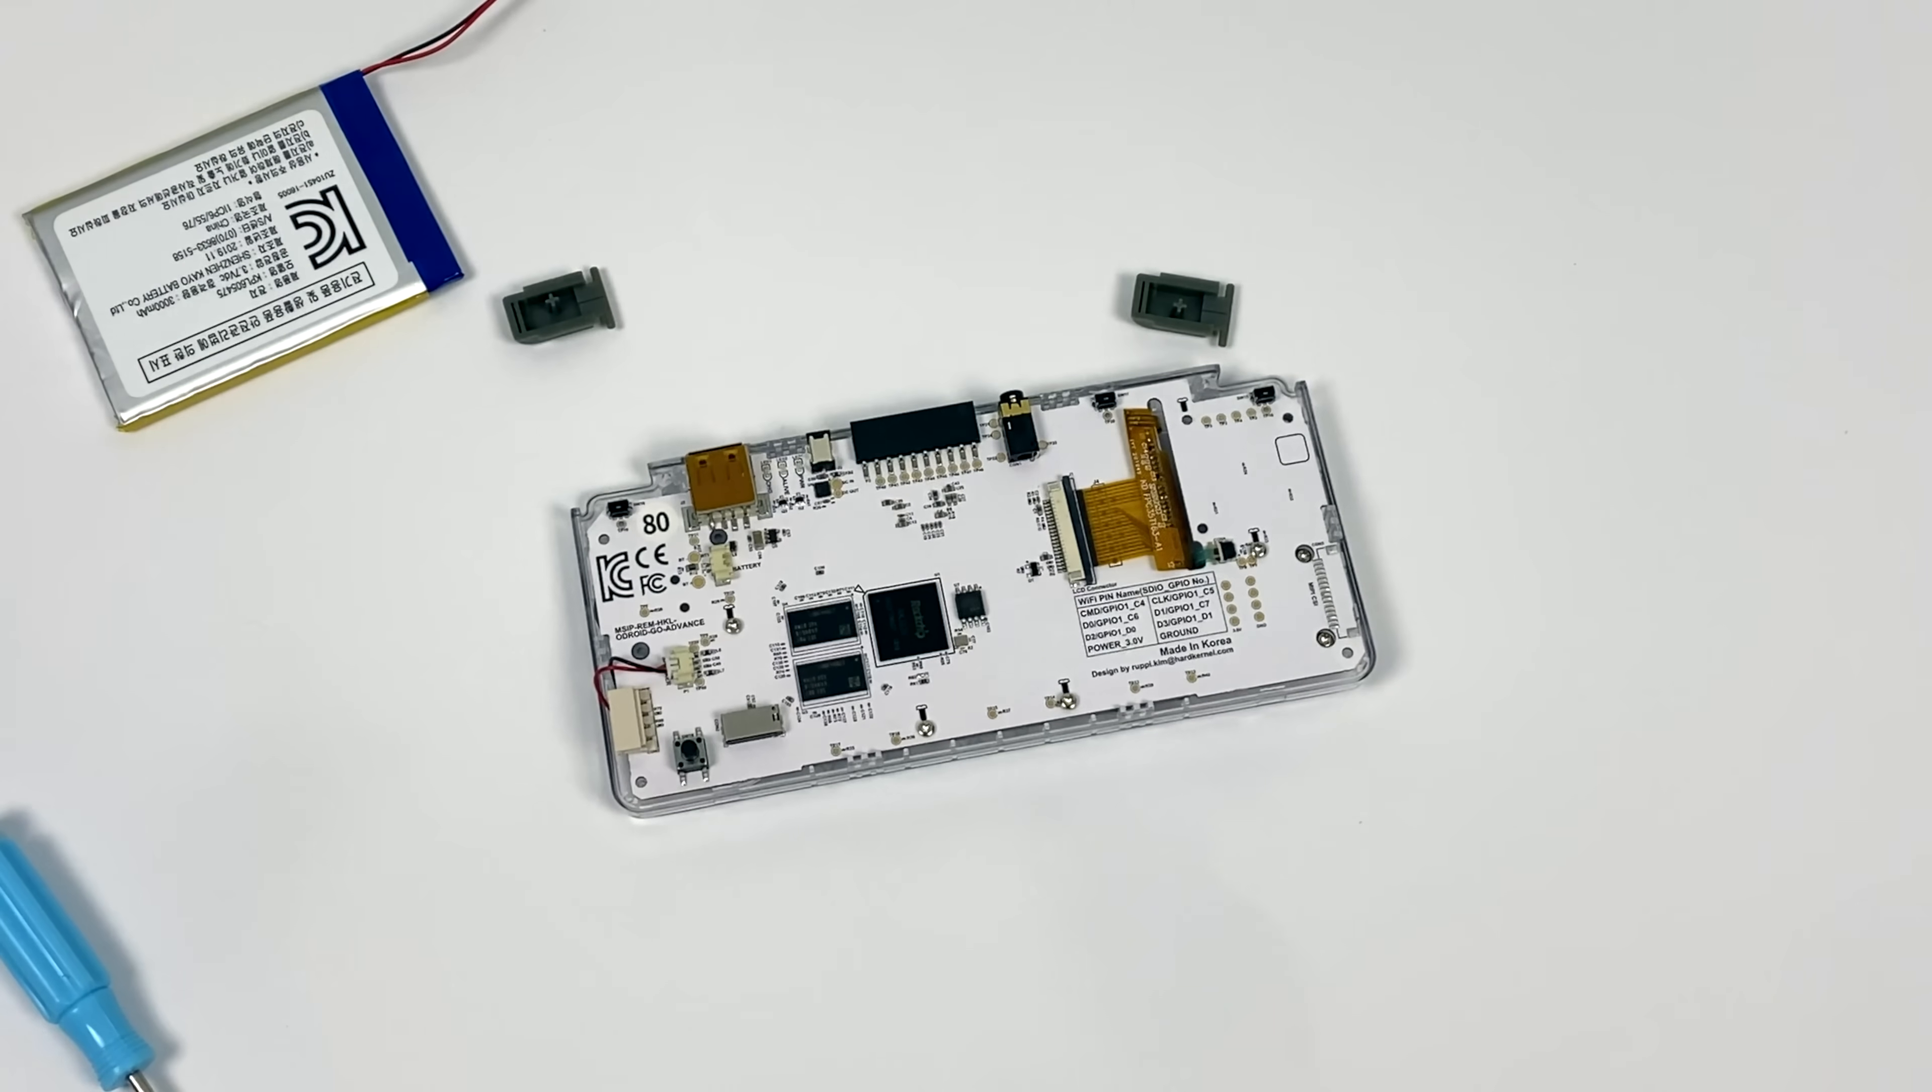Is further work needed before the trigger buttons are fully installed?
Yes.